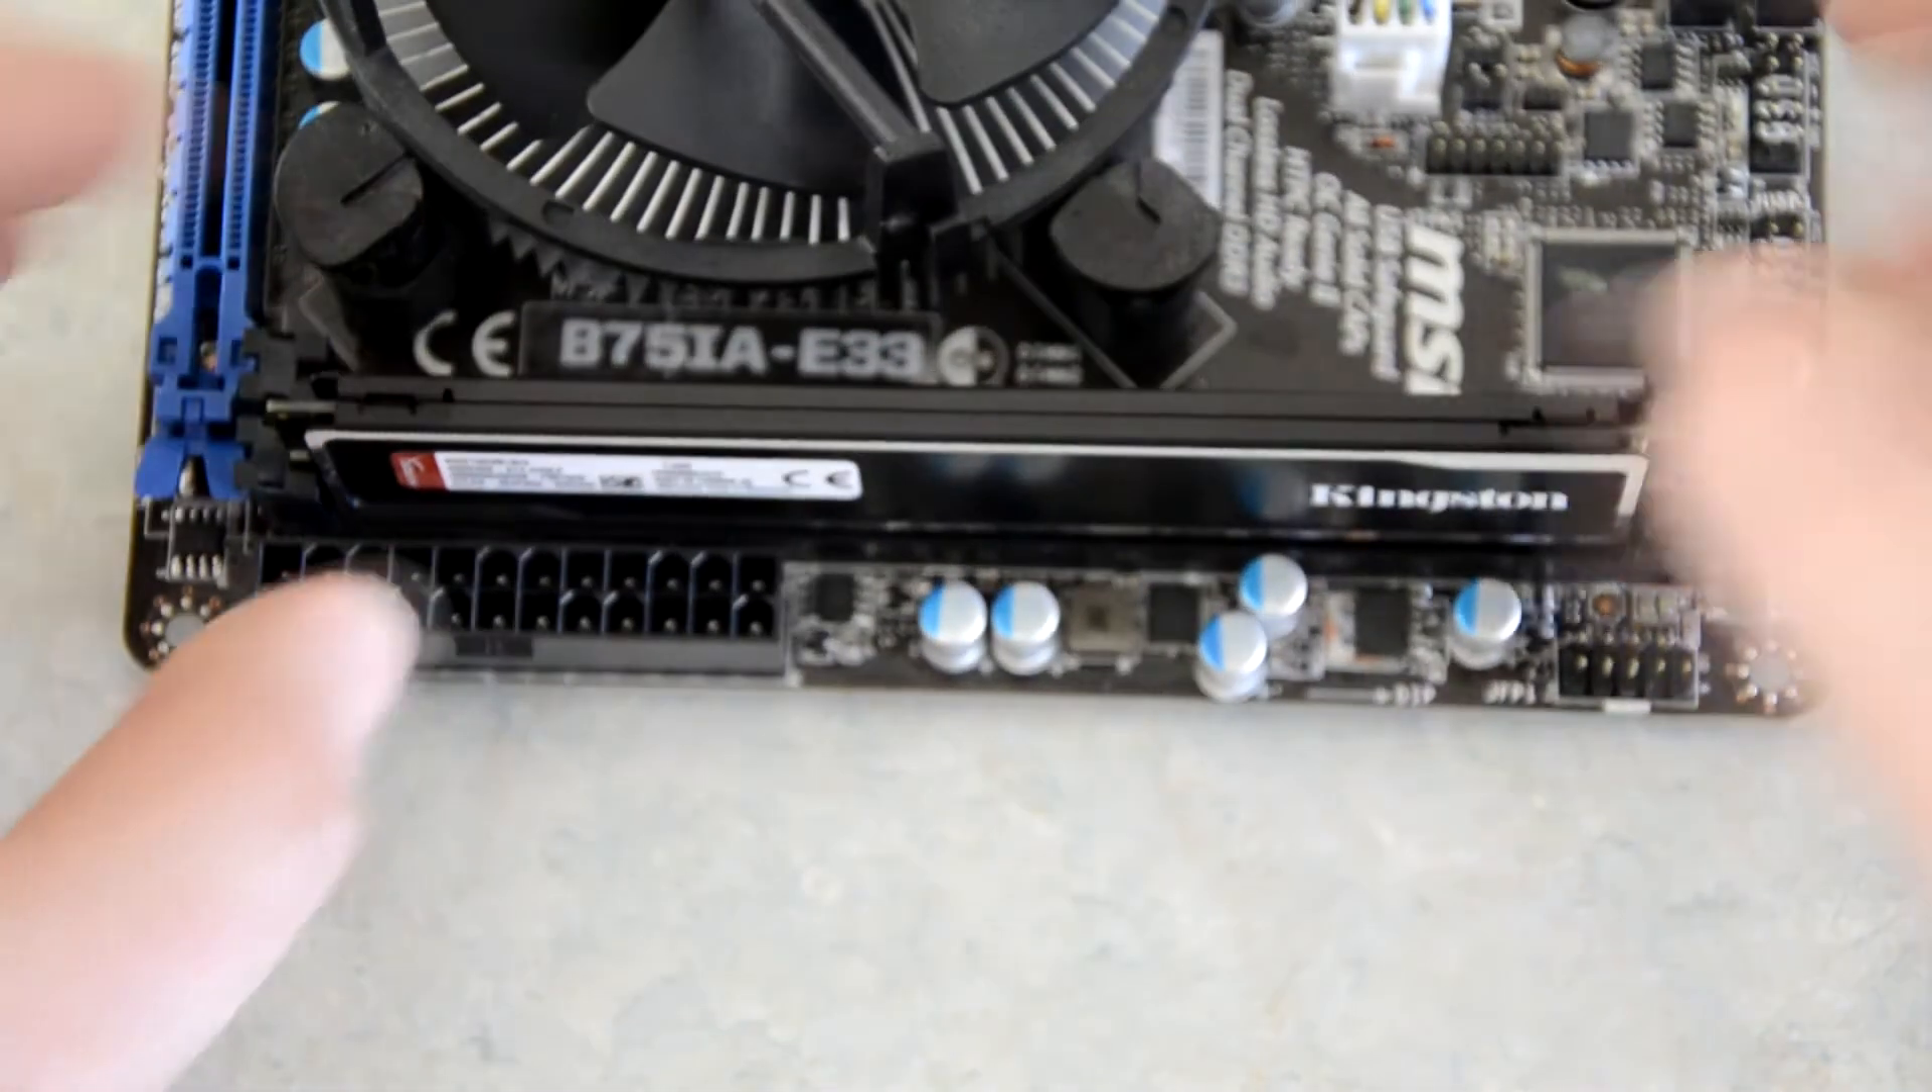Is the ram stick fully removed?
No.